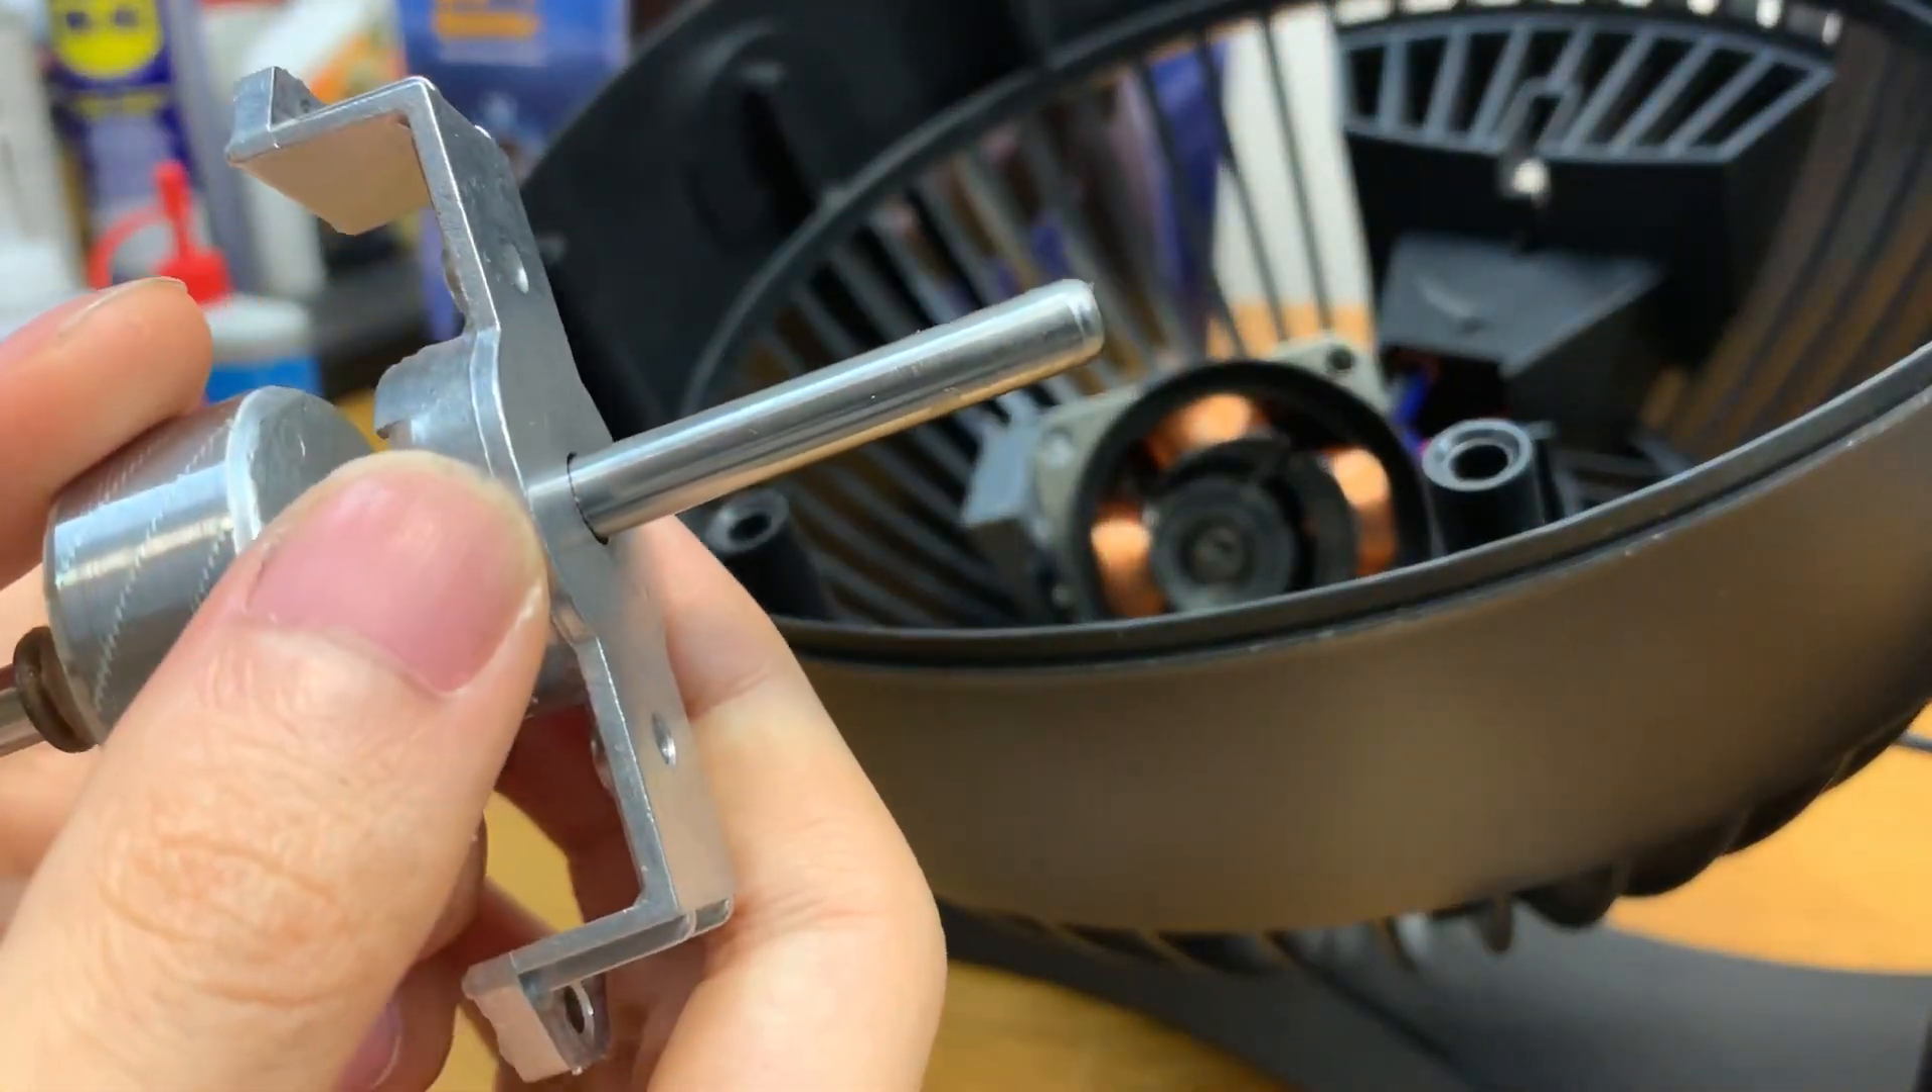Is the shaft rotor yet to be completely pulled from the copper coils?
No.